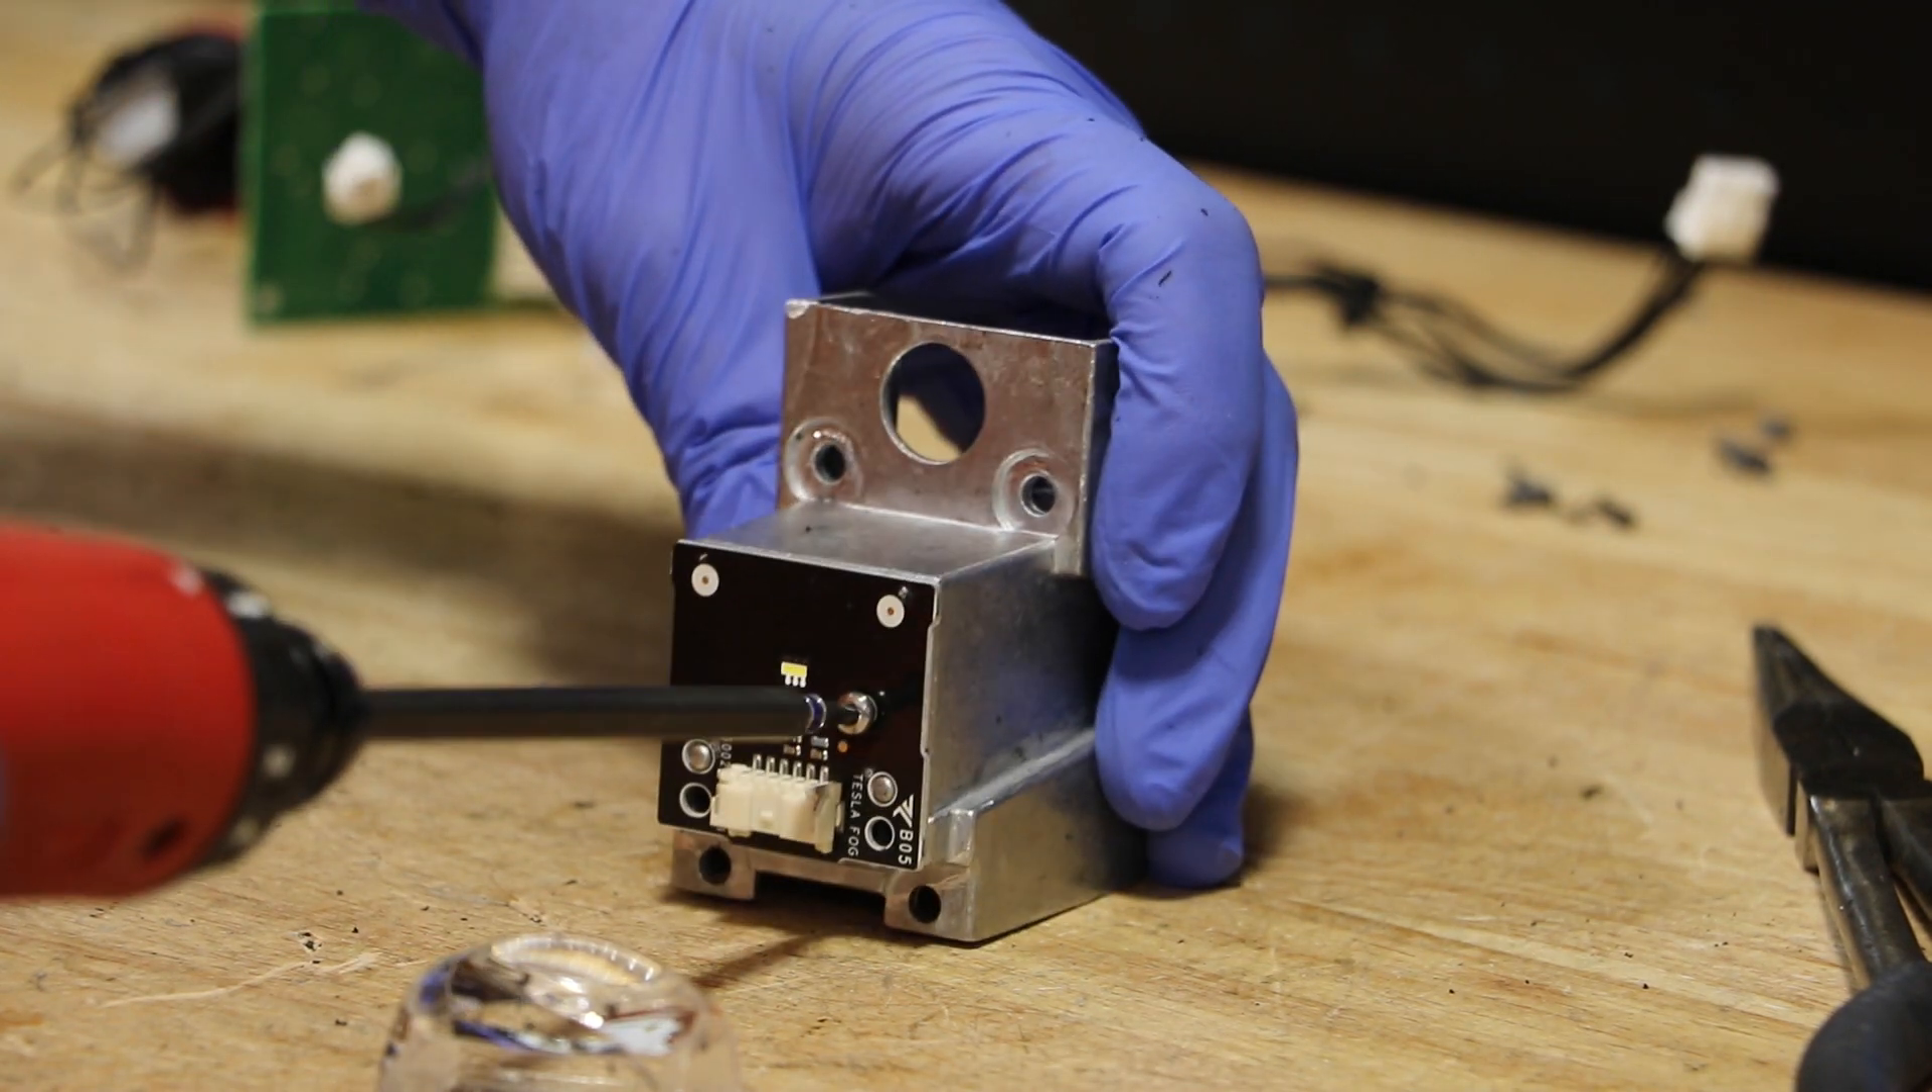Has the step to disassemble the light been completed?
No.